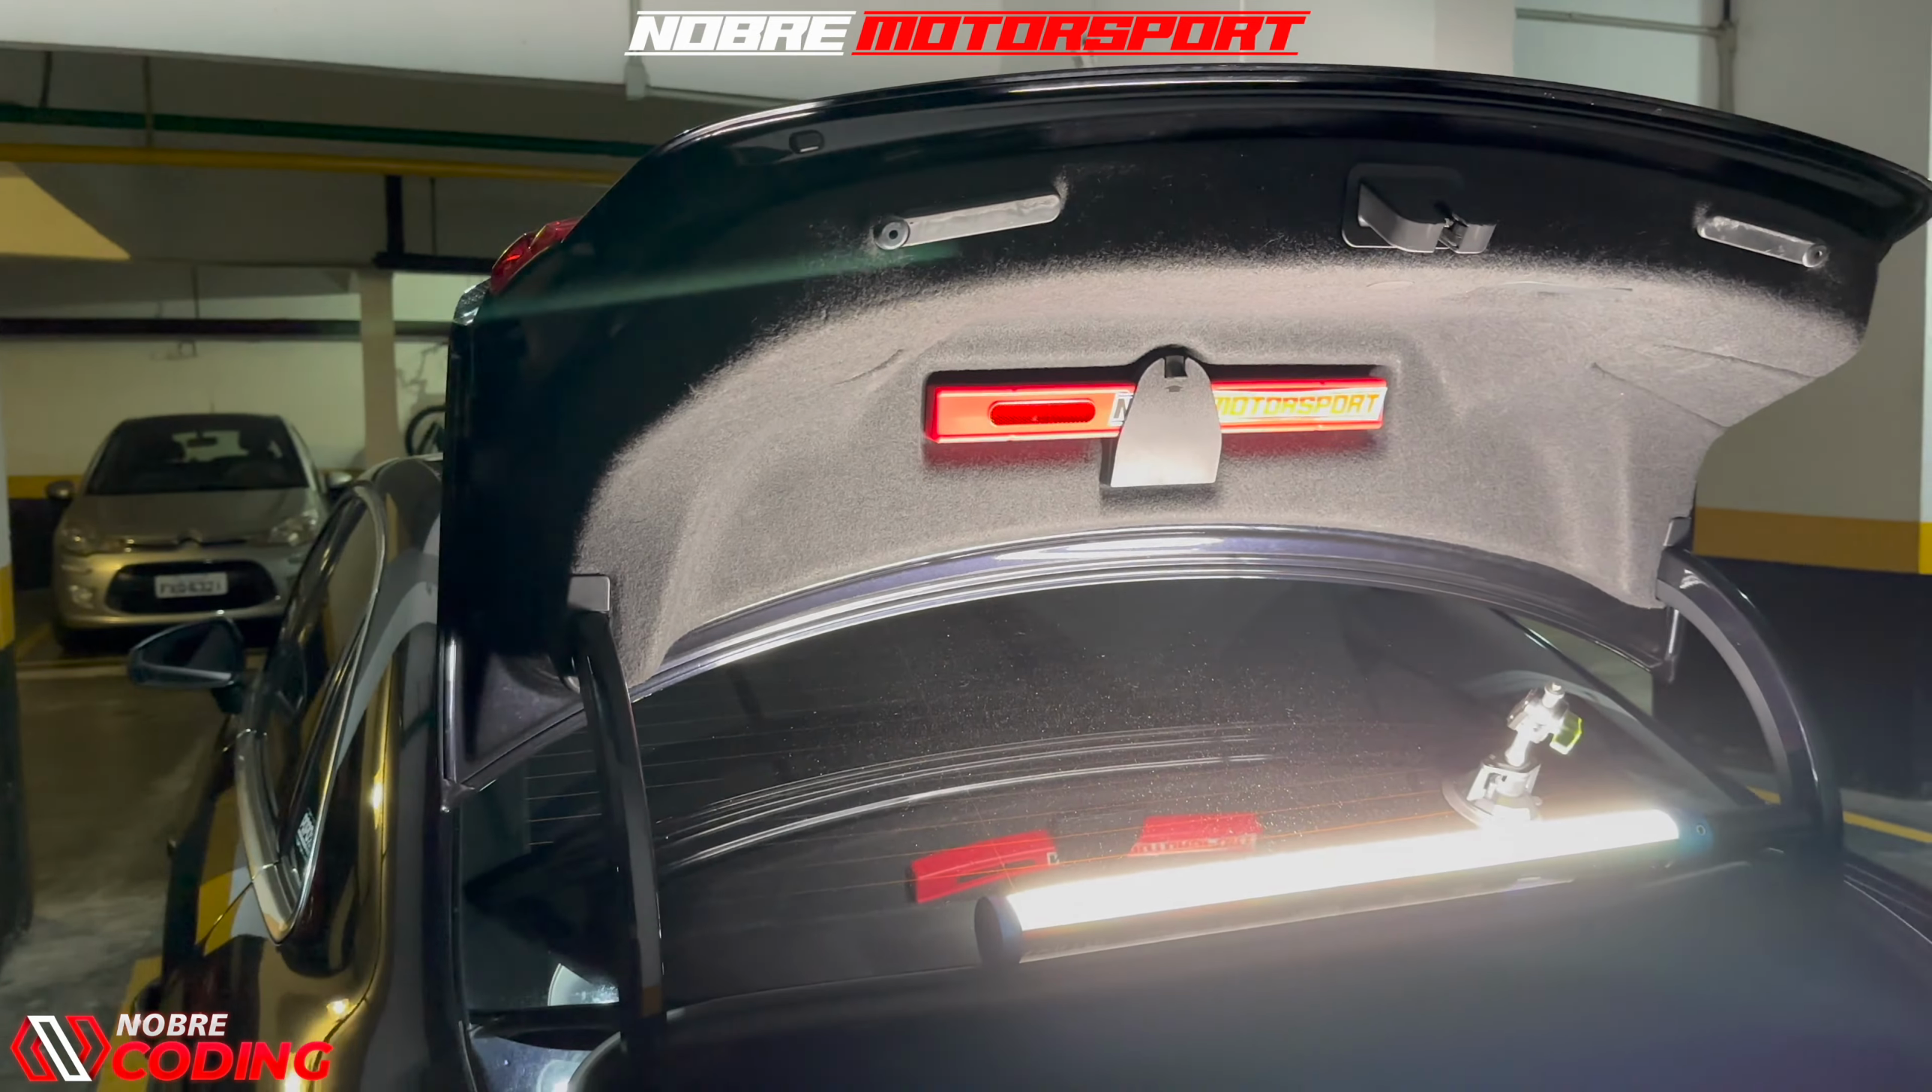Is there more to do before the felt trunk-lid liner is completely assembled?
No.